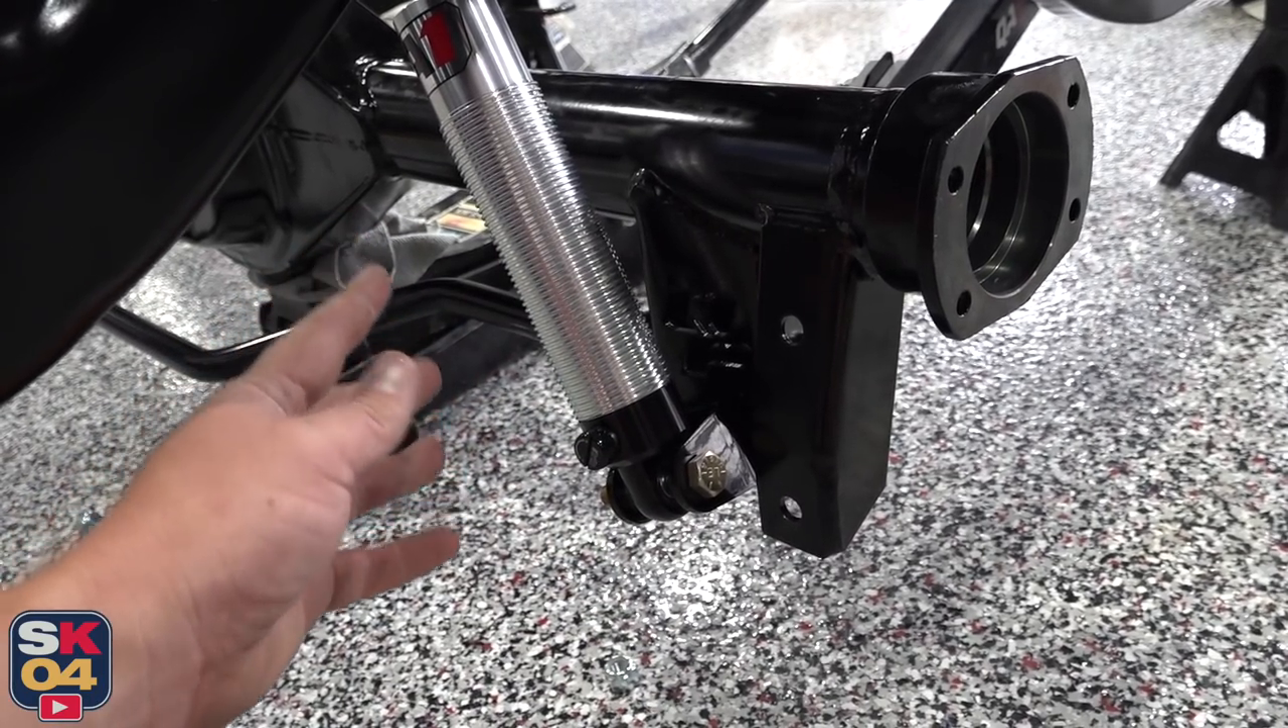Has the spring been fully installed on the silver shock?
No.